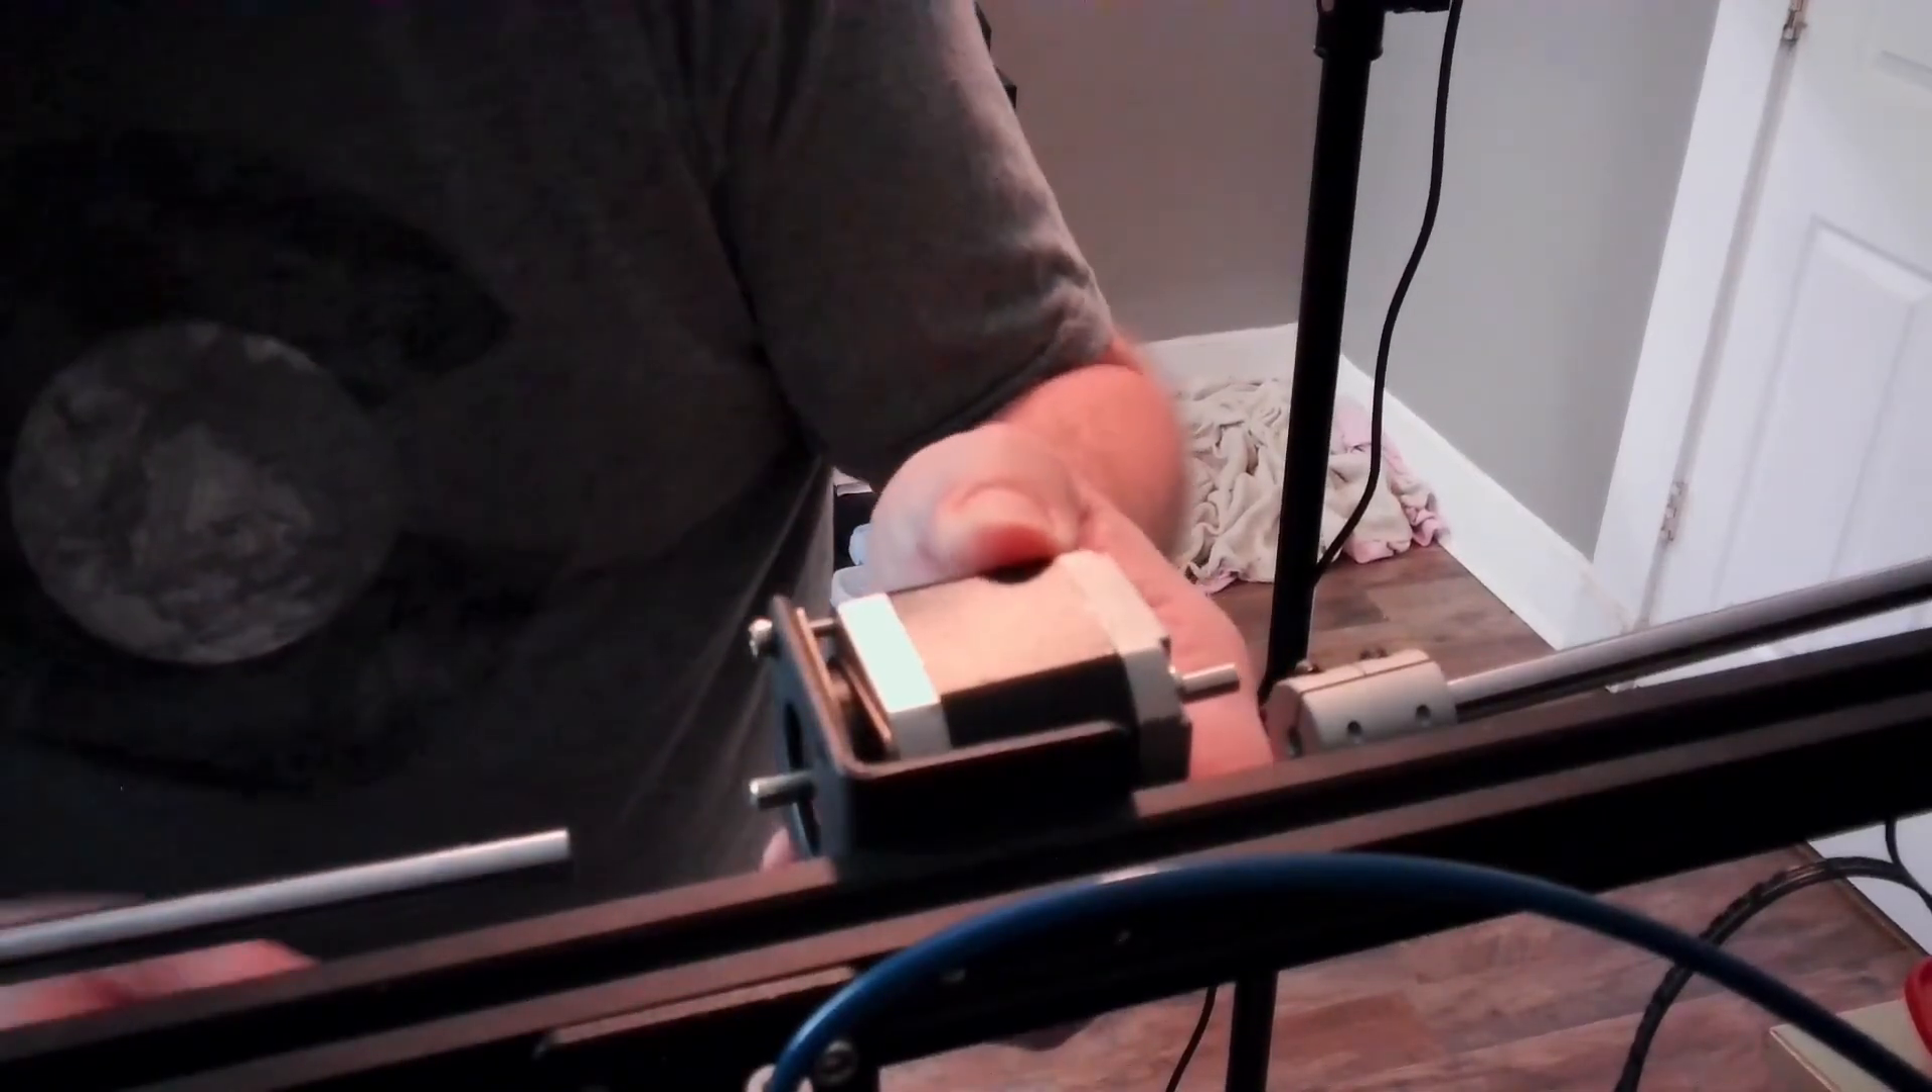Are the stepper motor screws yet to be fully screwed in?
Yes.